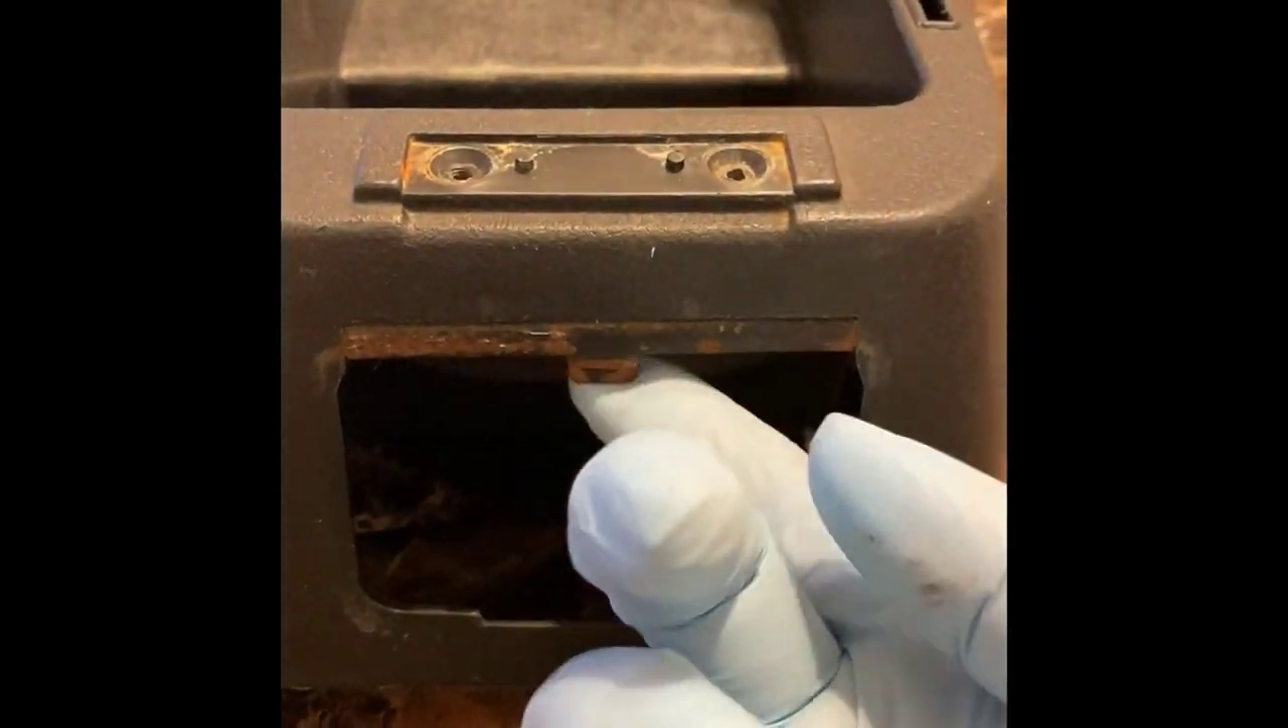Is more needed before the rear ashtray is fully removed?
No.